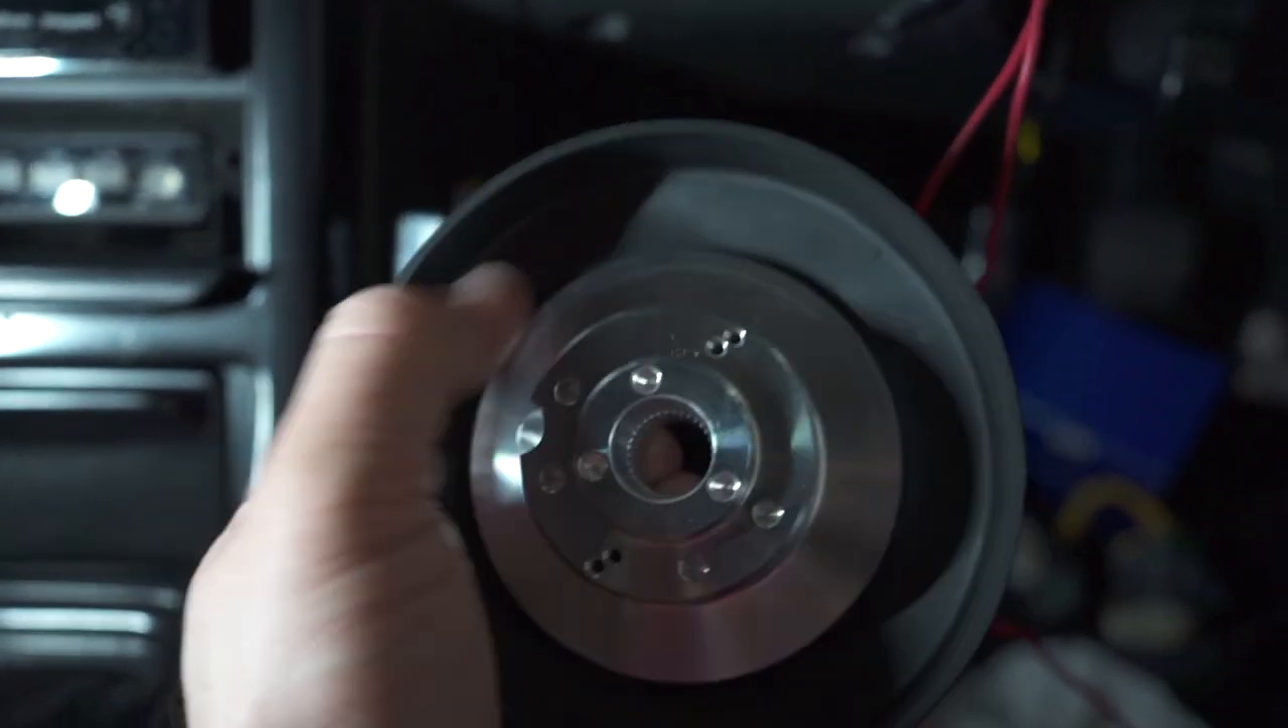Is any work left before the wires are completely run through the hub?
Yes.